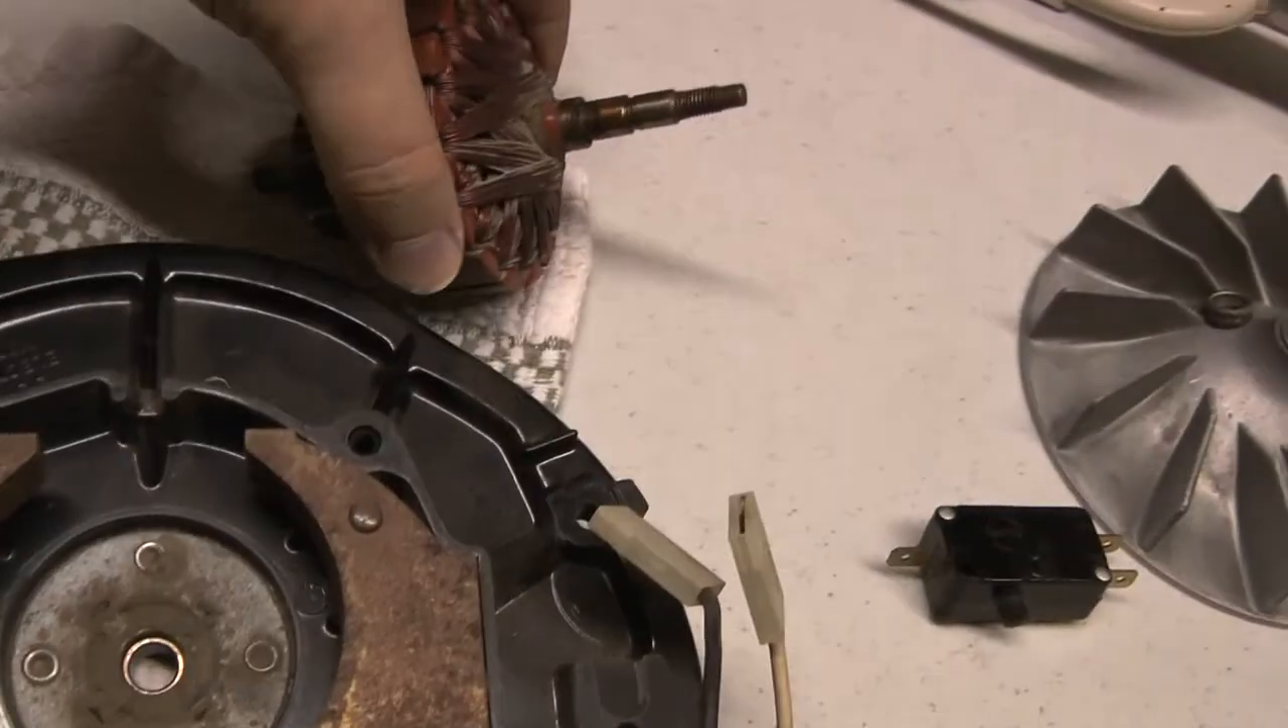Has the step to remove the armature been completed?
Yes.